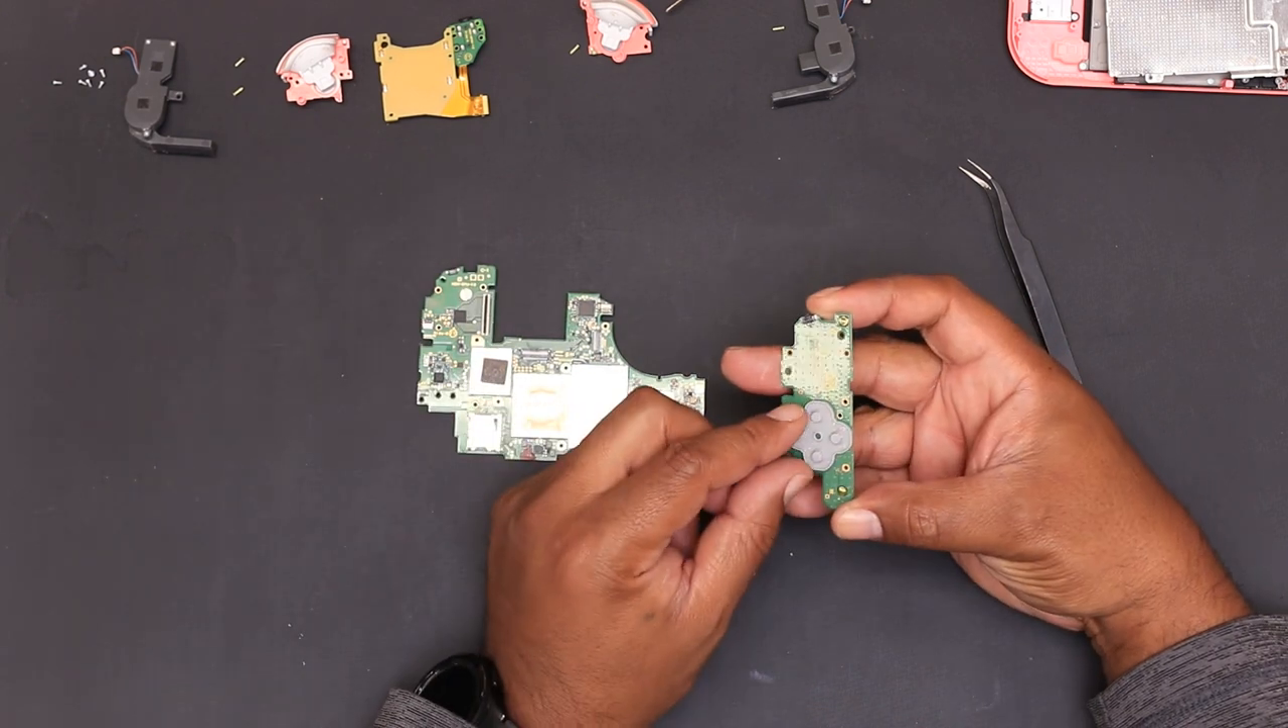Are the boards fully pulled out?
Yes.